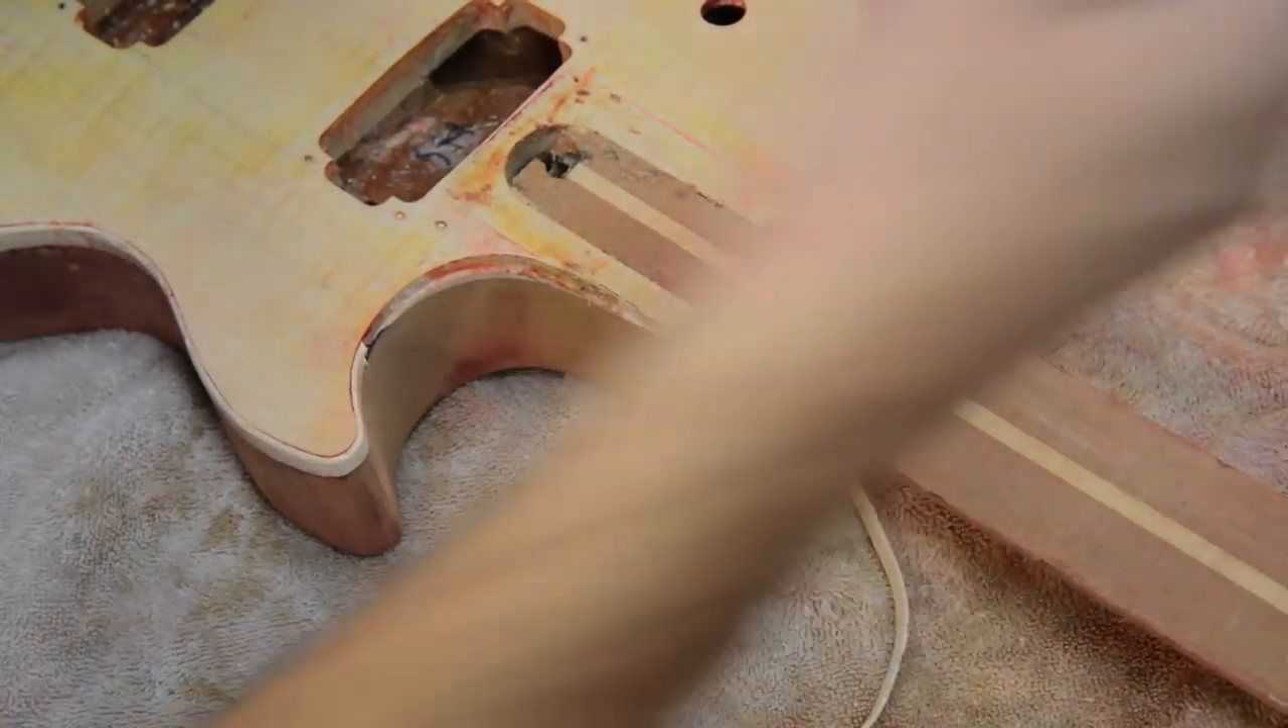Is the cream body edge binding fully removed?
No.